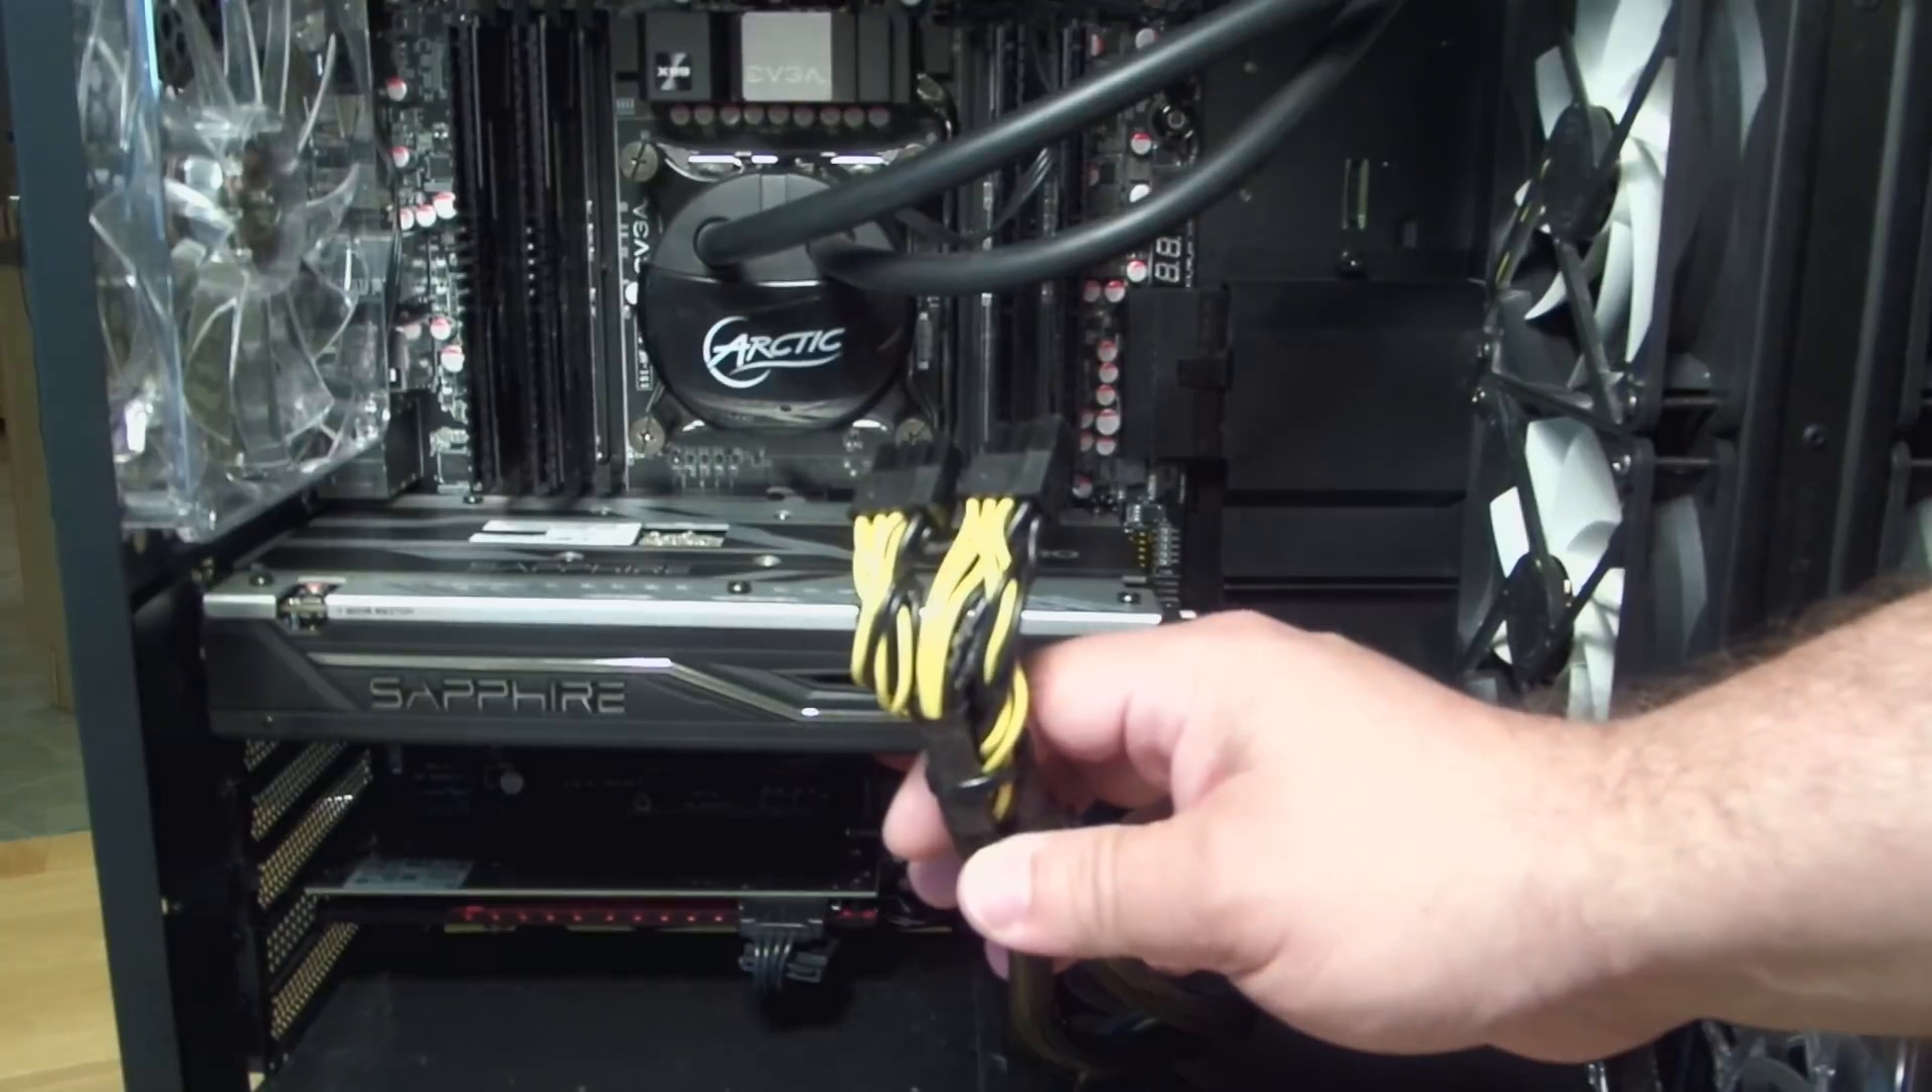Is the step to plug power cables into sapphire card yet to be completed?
Yes.